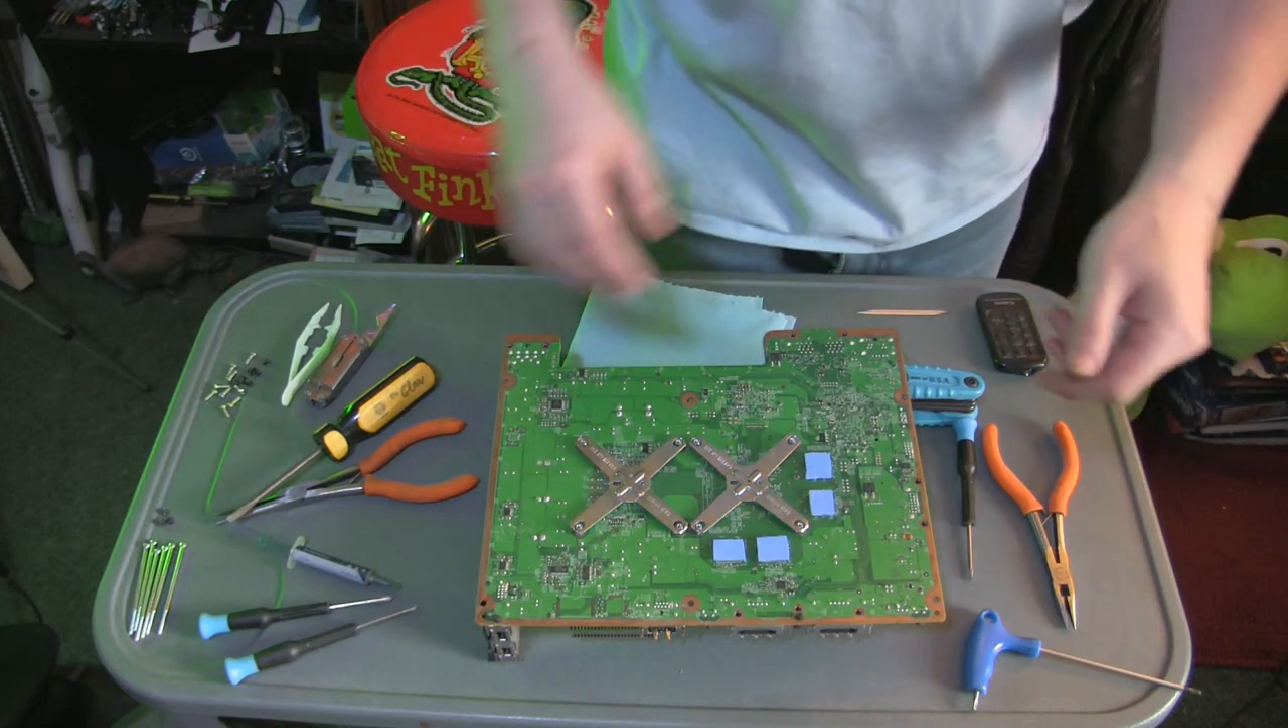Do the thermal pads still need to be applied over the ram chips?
No.